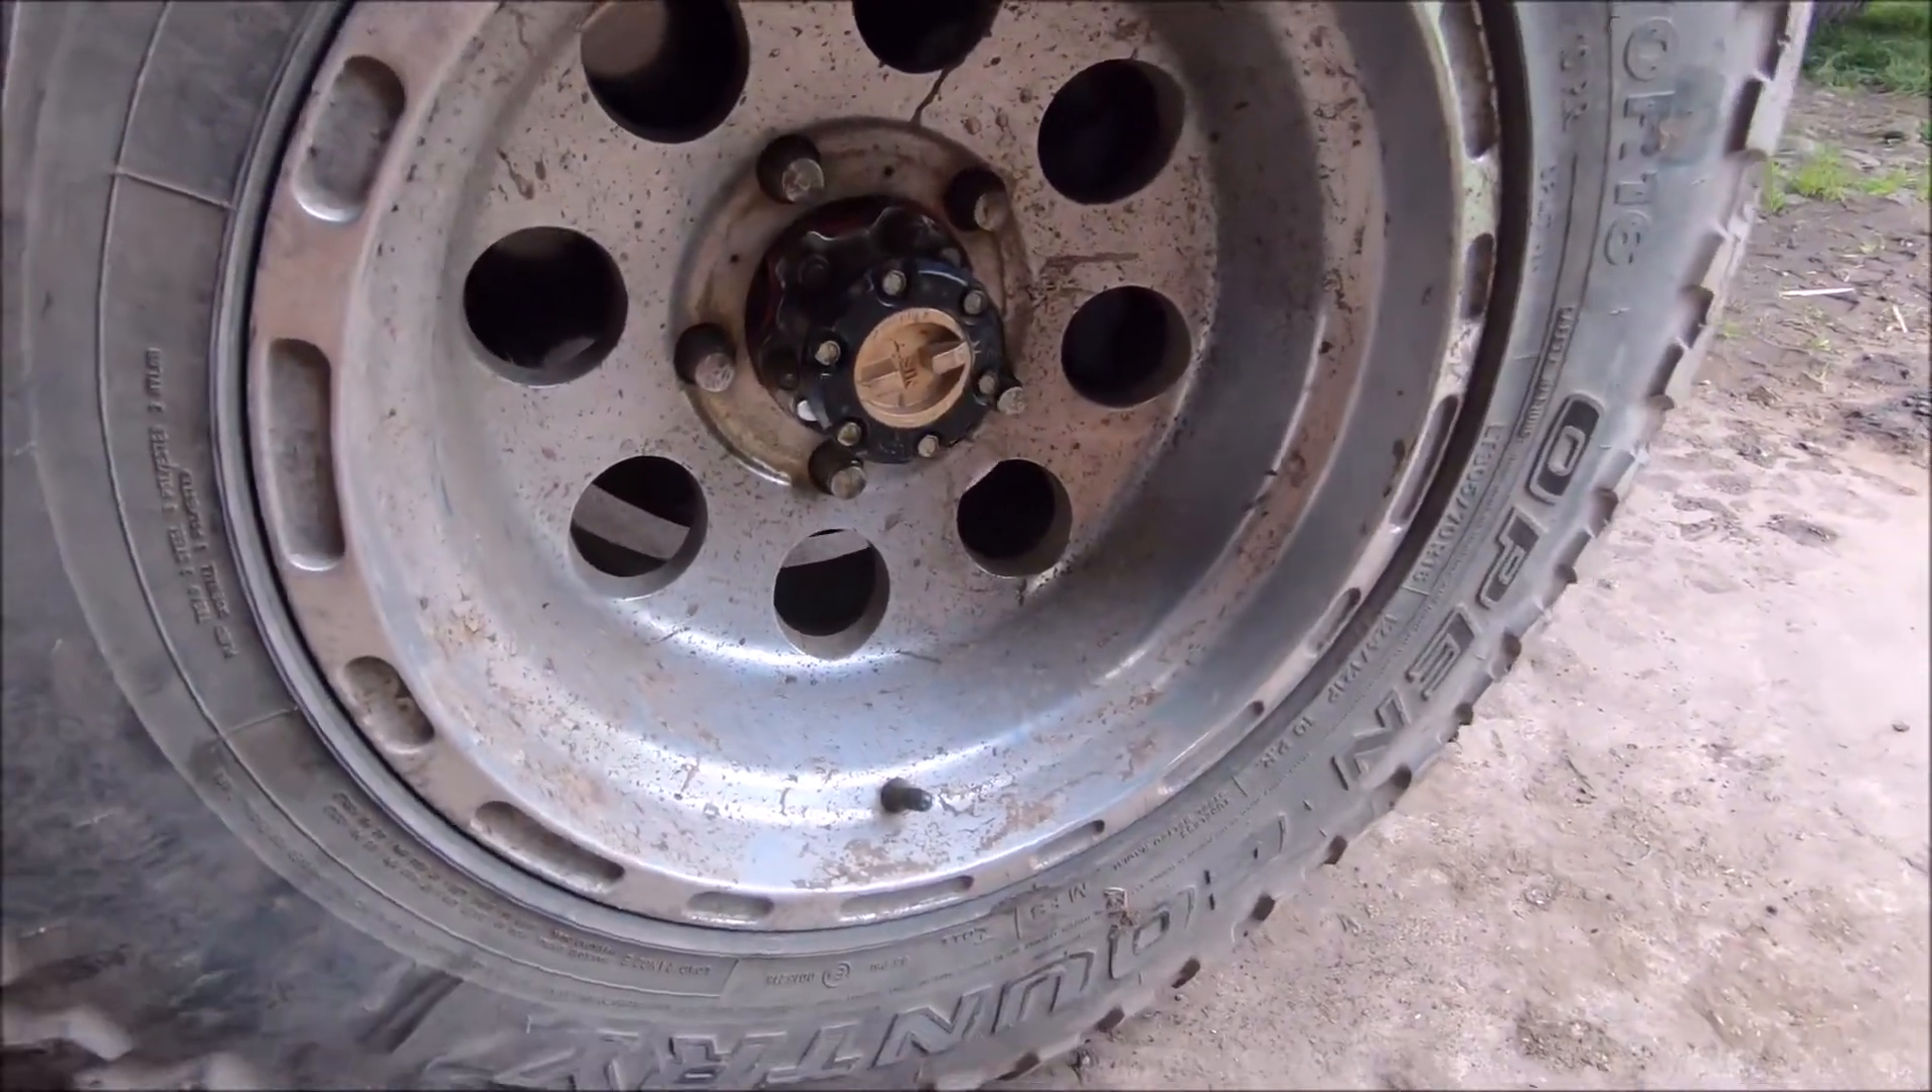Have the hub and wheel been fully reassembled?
Yes.